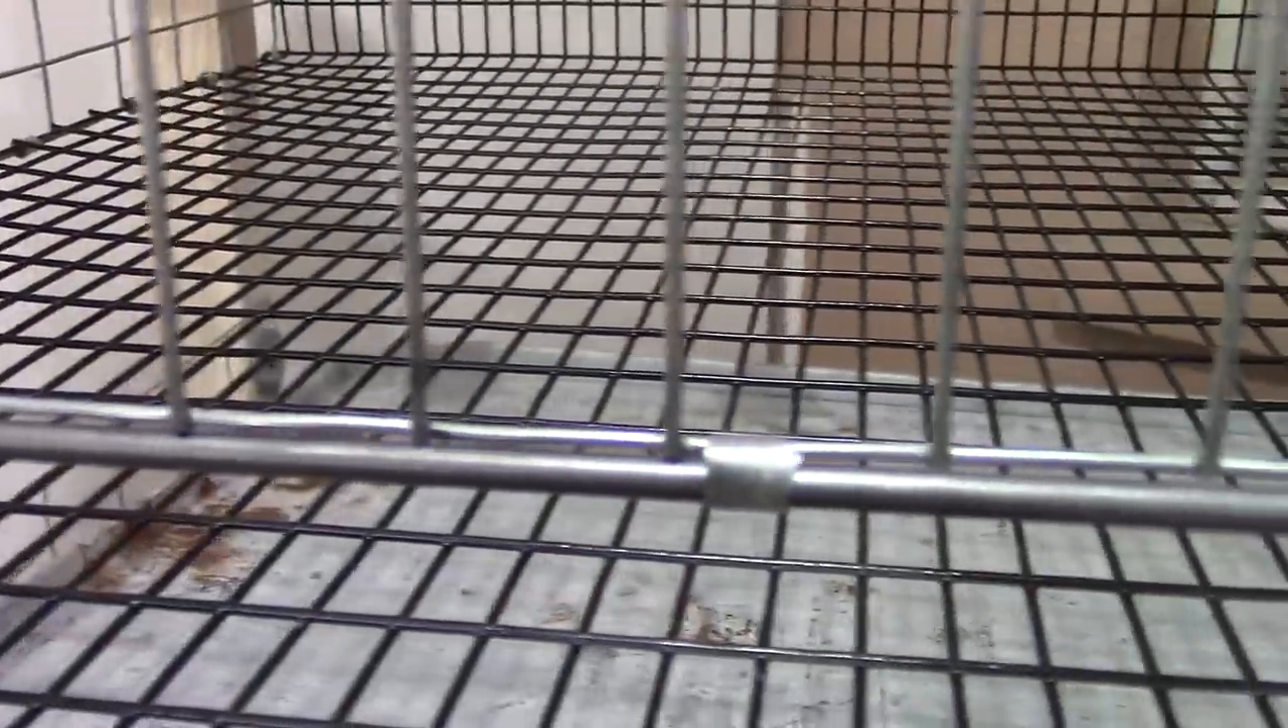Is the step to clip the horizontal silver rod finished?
Yes.